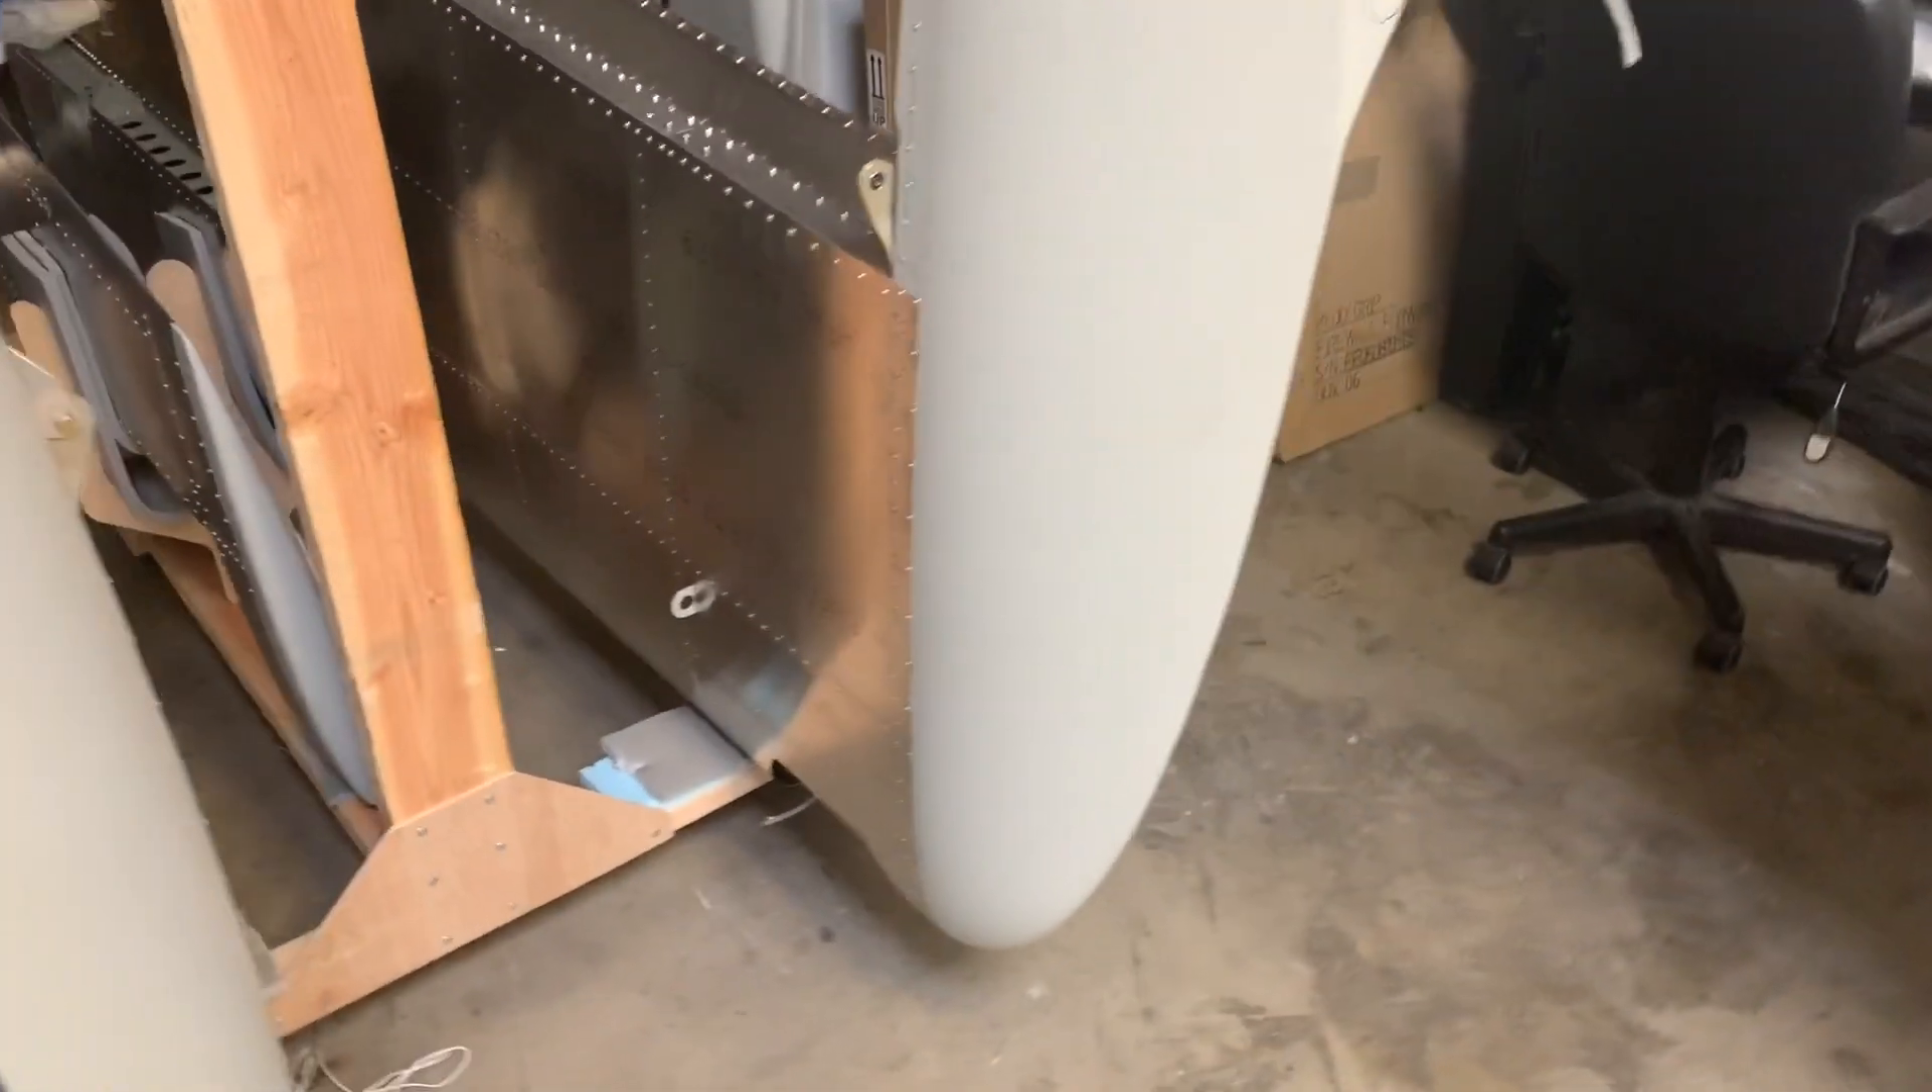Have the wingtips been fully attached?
Yes.